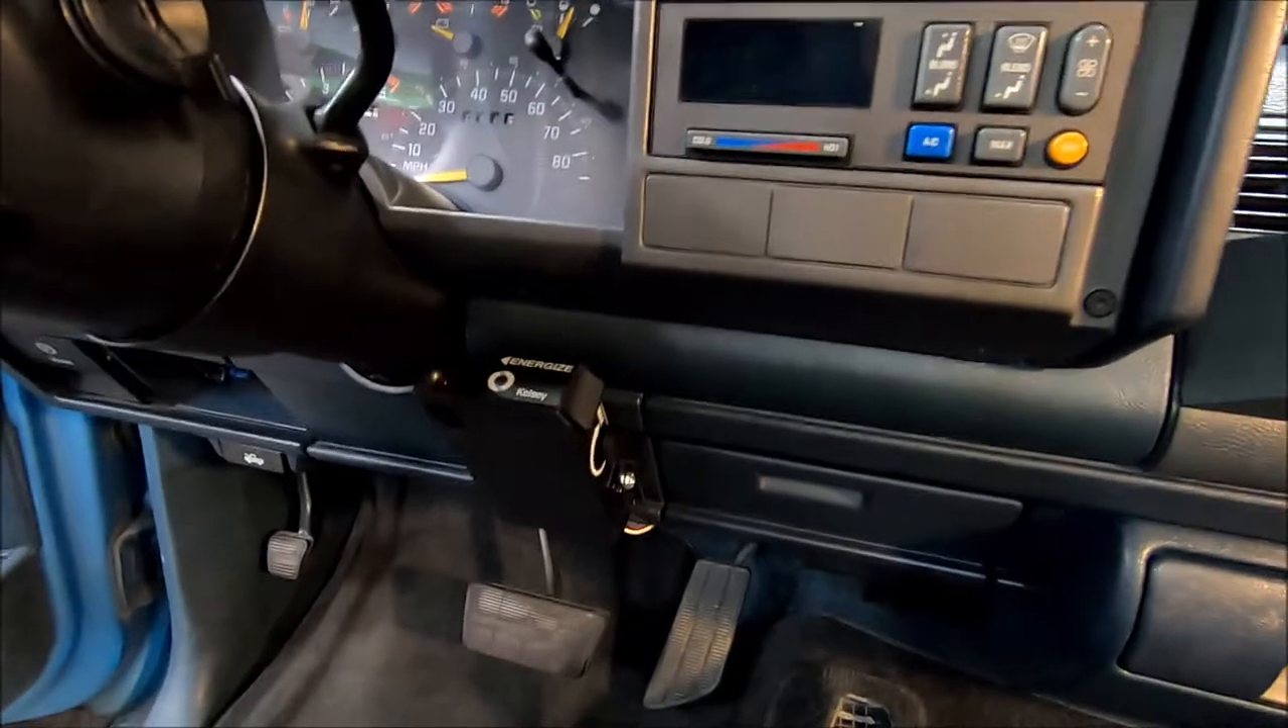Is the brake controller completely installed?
Yes.